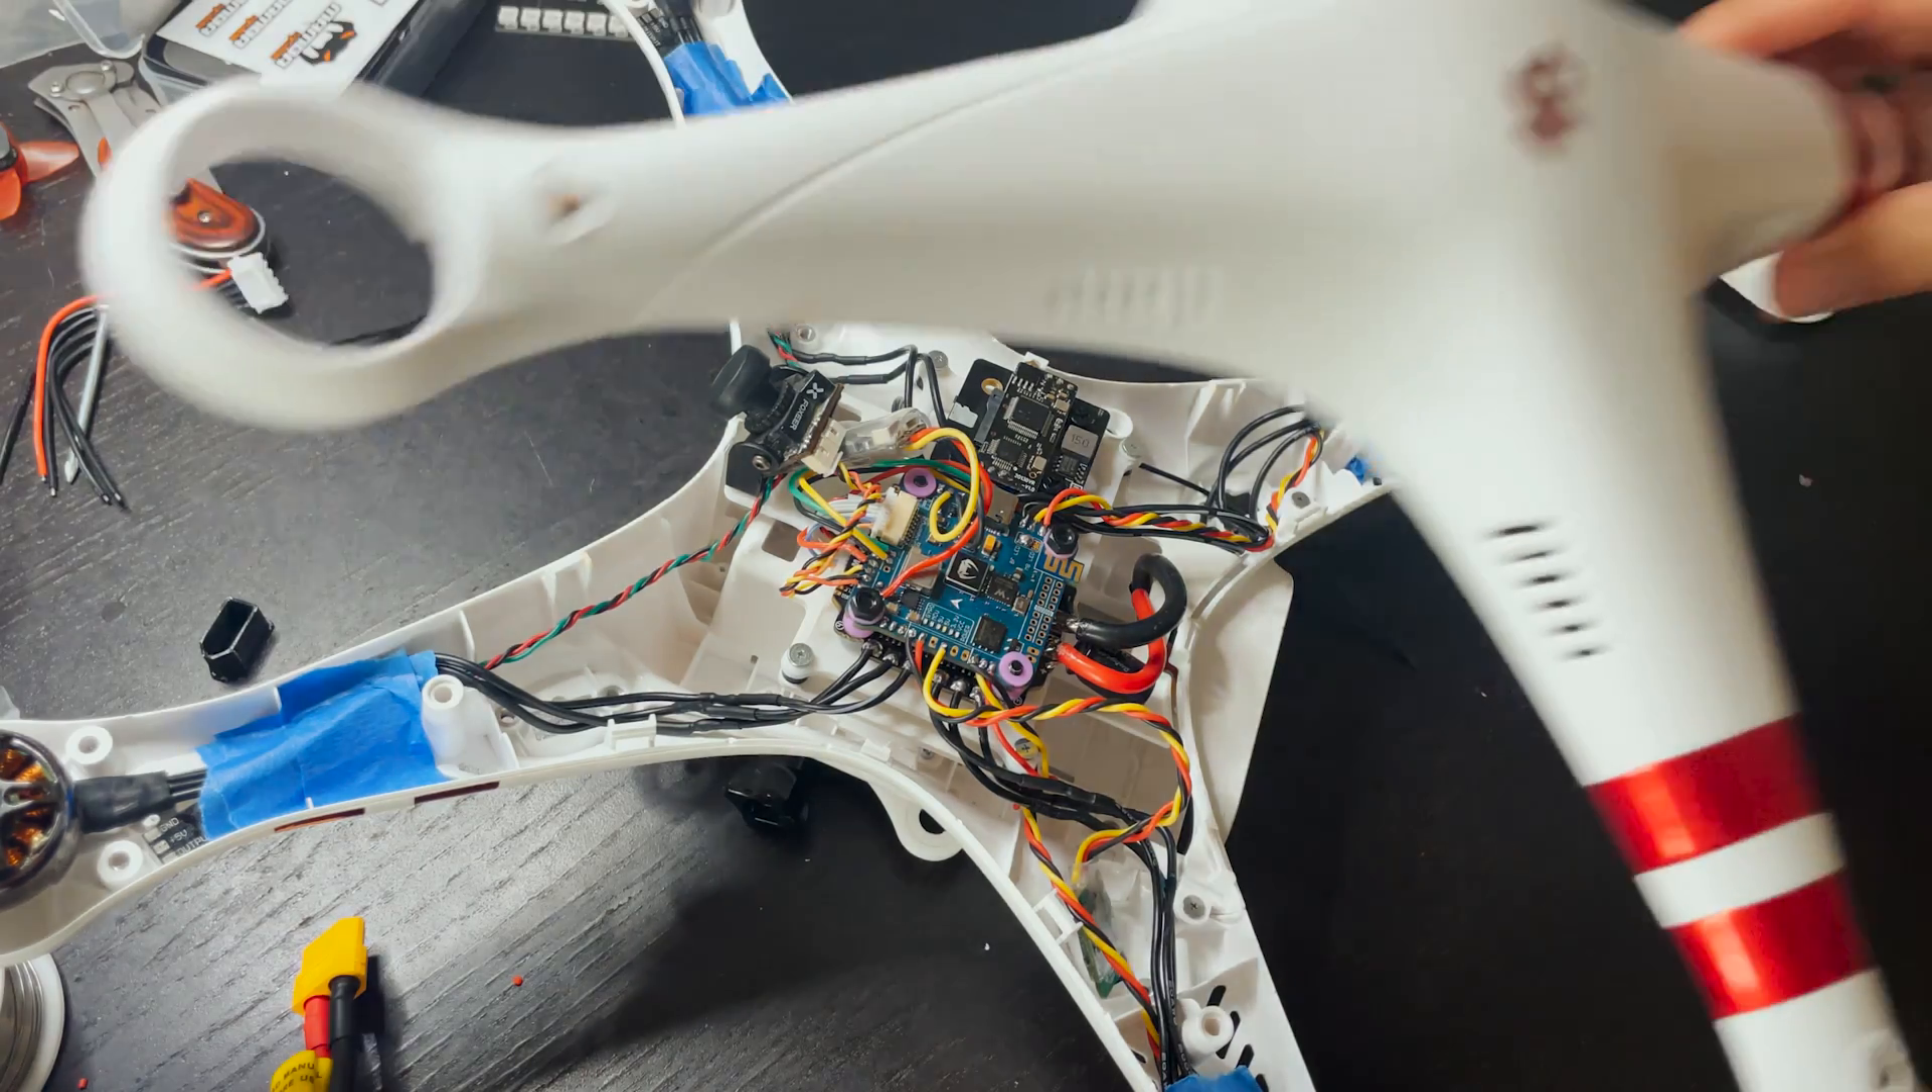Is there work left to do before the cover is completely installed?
Yes.